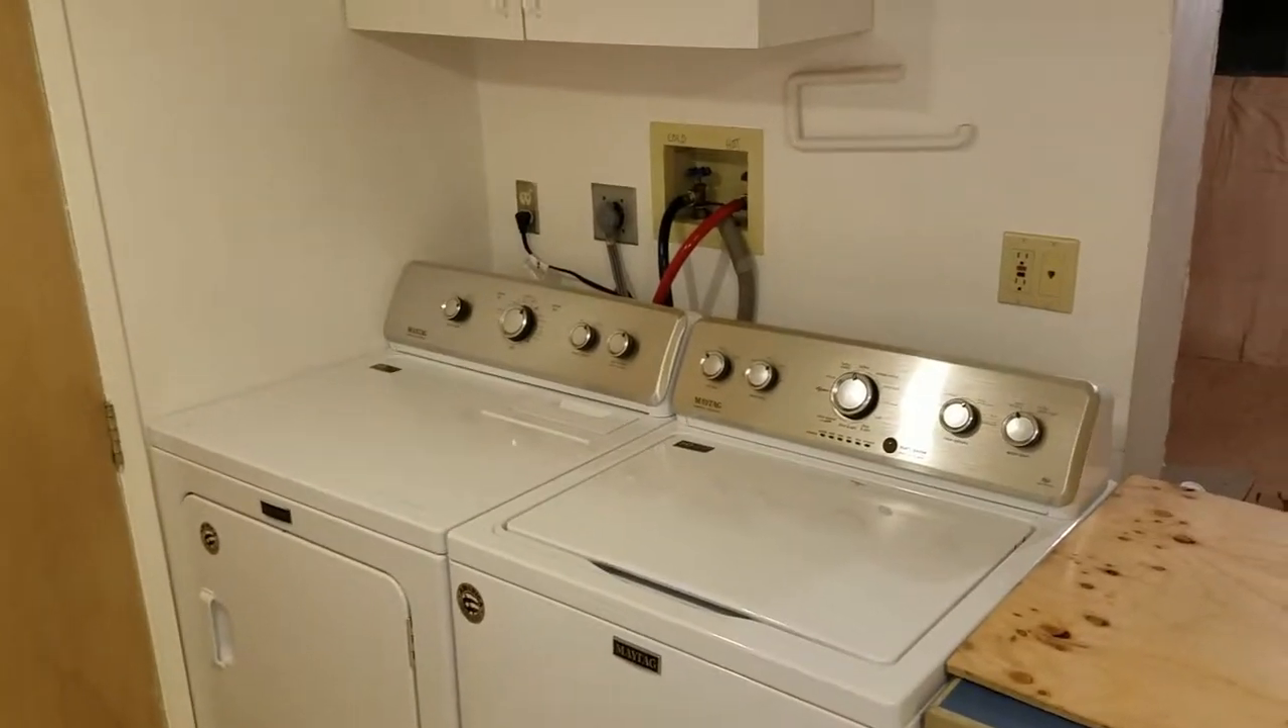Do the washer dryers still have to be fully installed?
No.